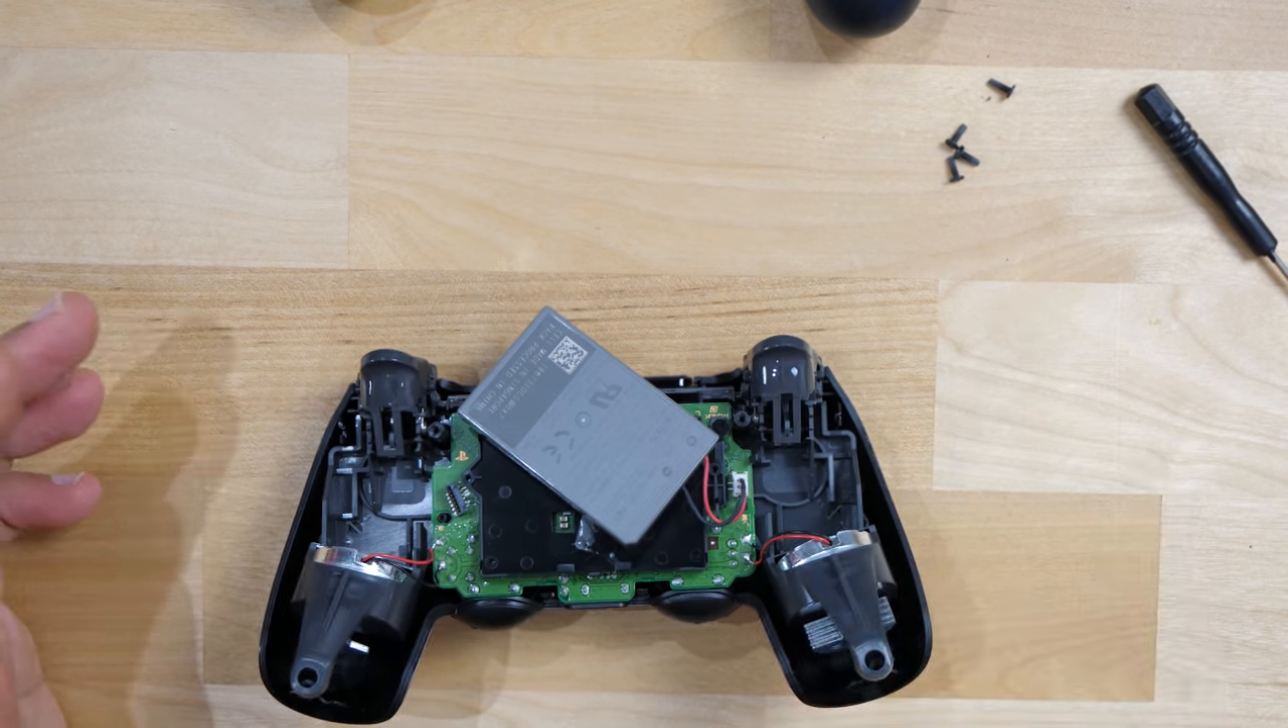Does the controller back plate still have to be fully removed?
No.